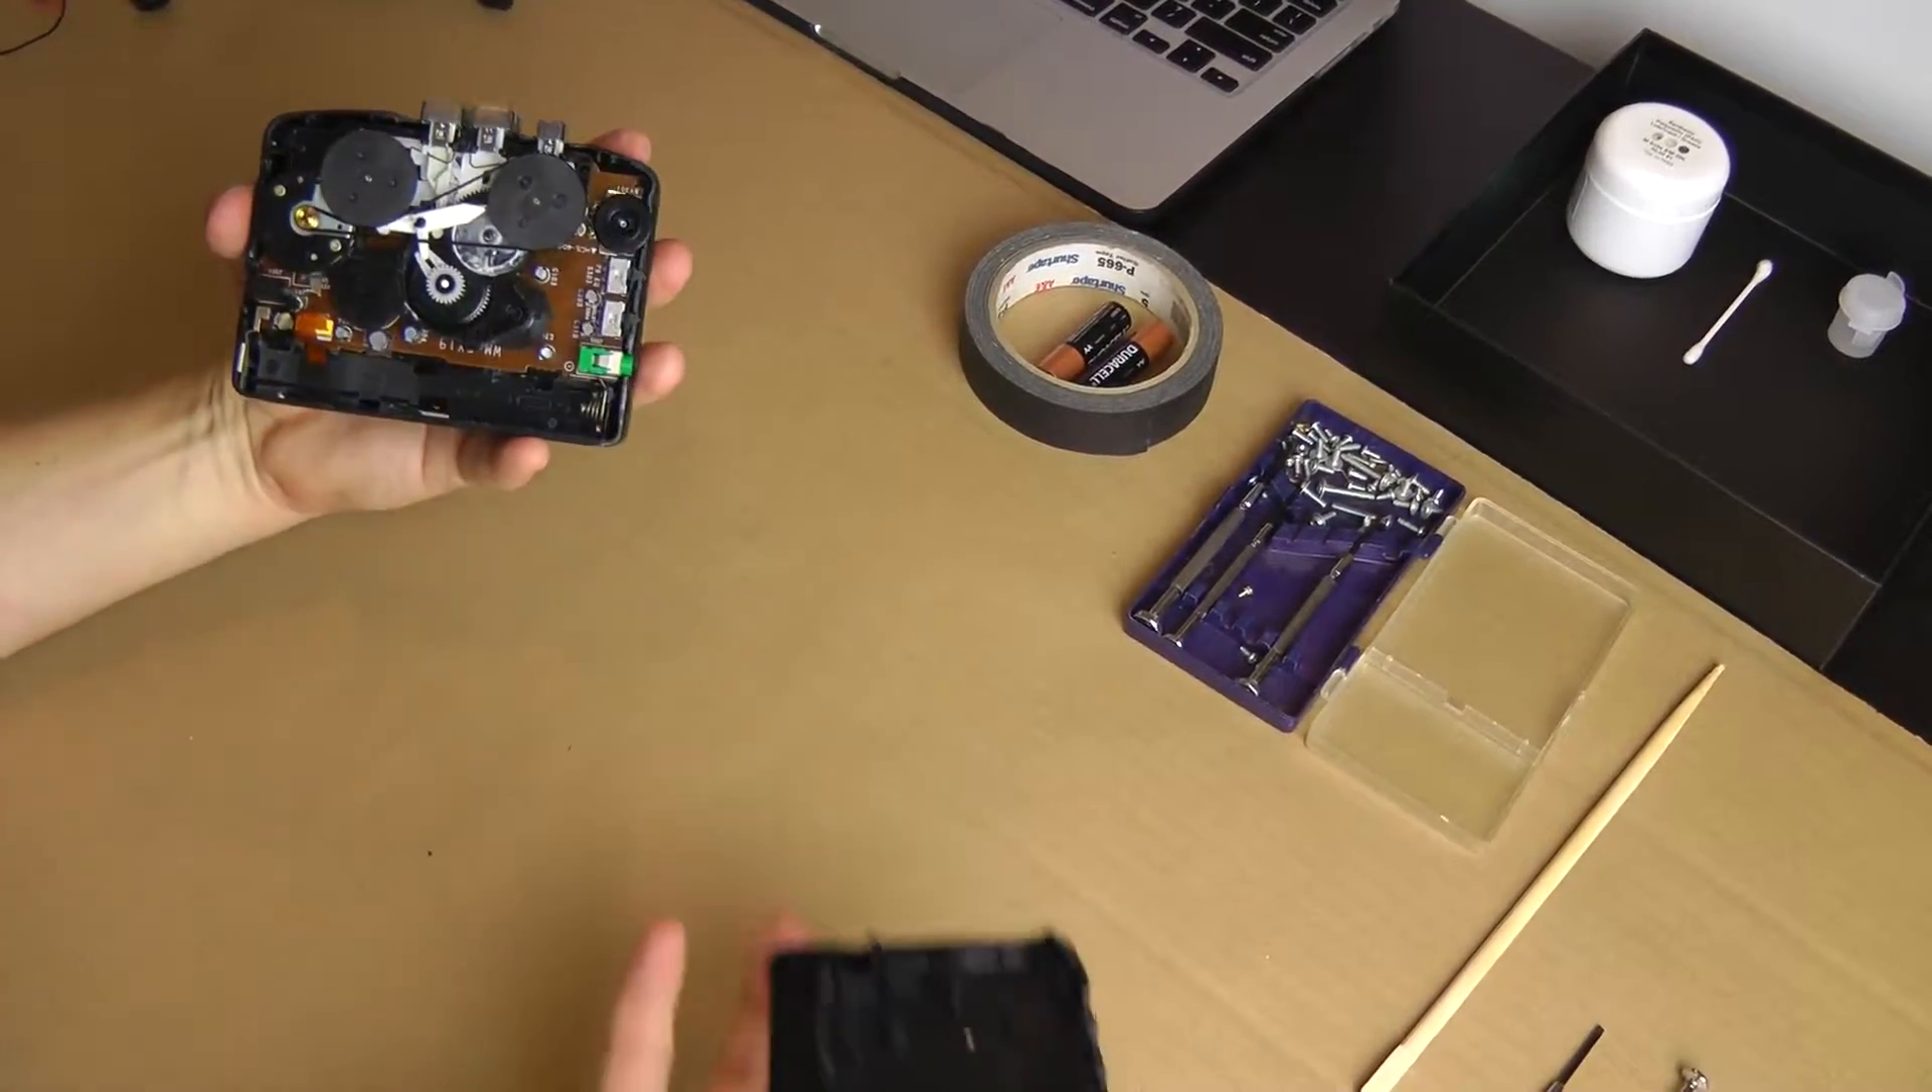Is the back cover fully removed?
Yes.